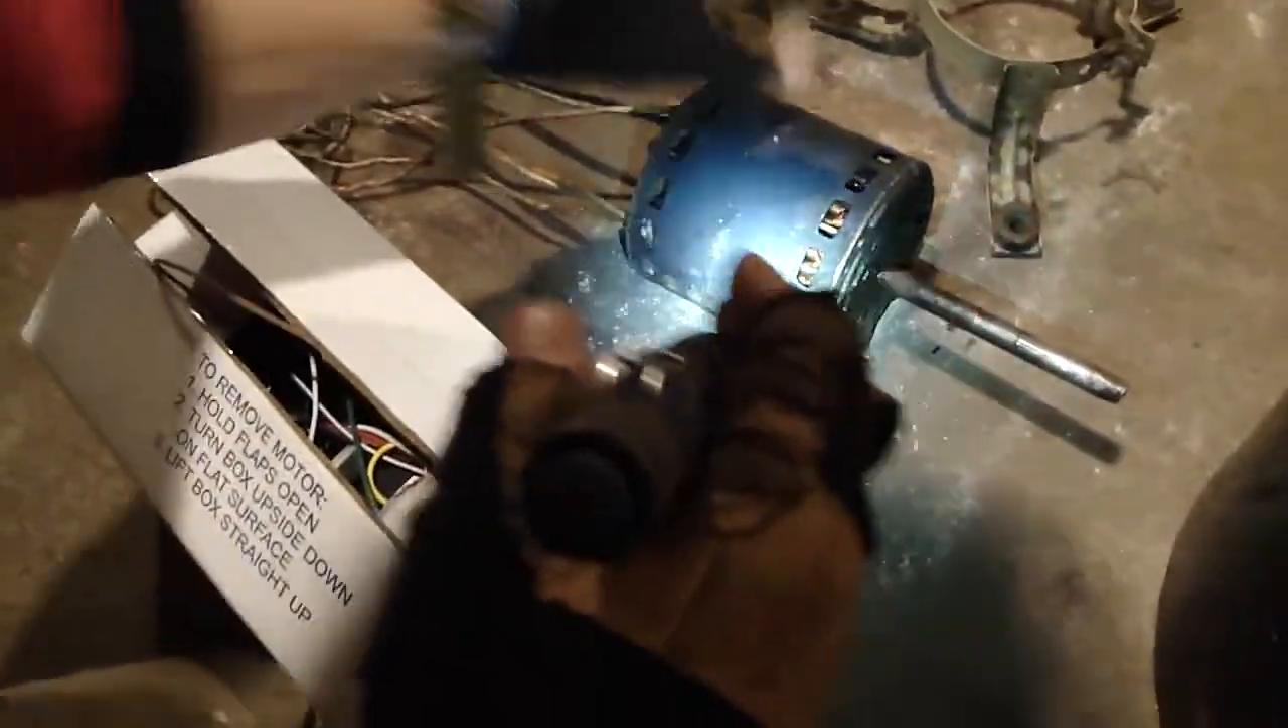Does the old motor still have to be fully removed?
No.